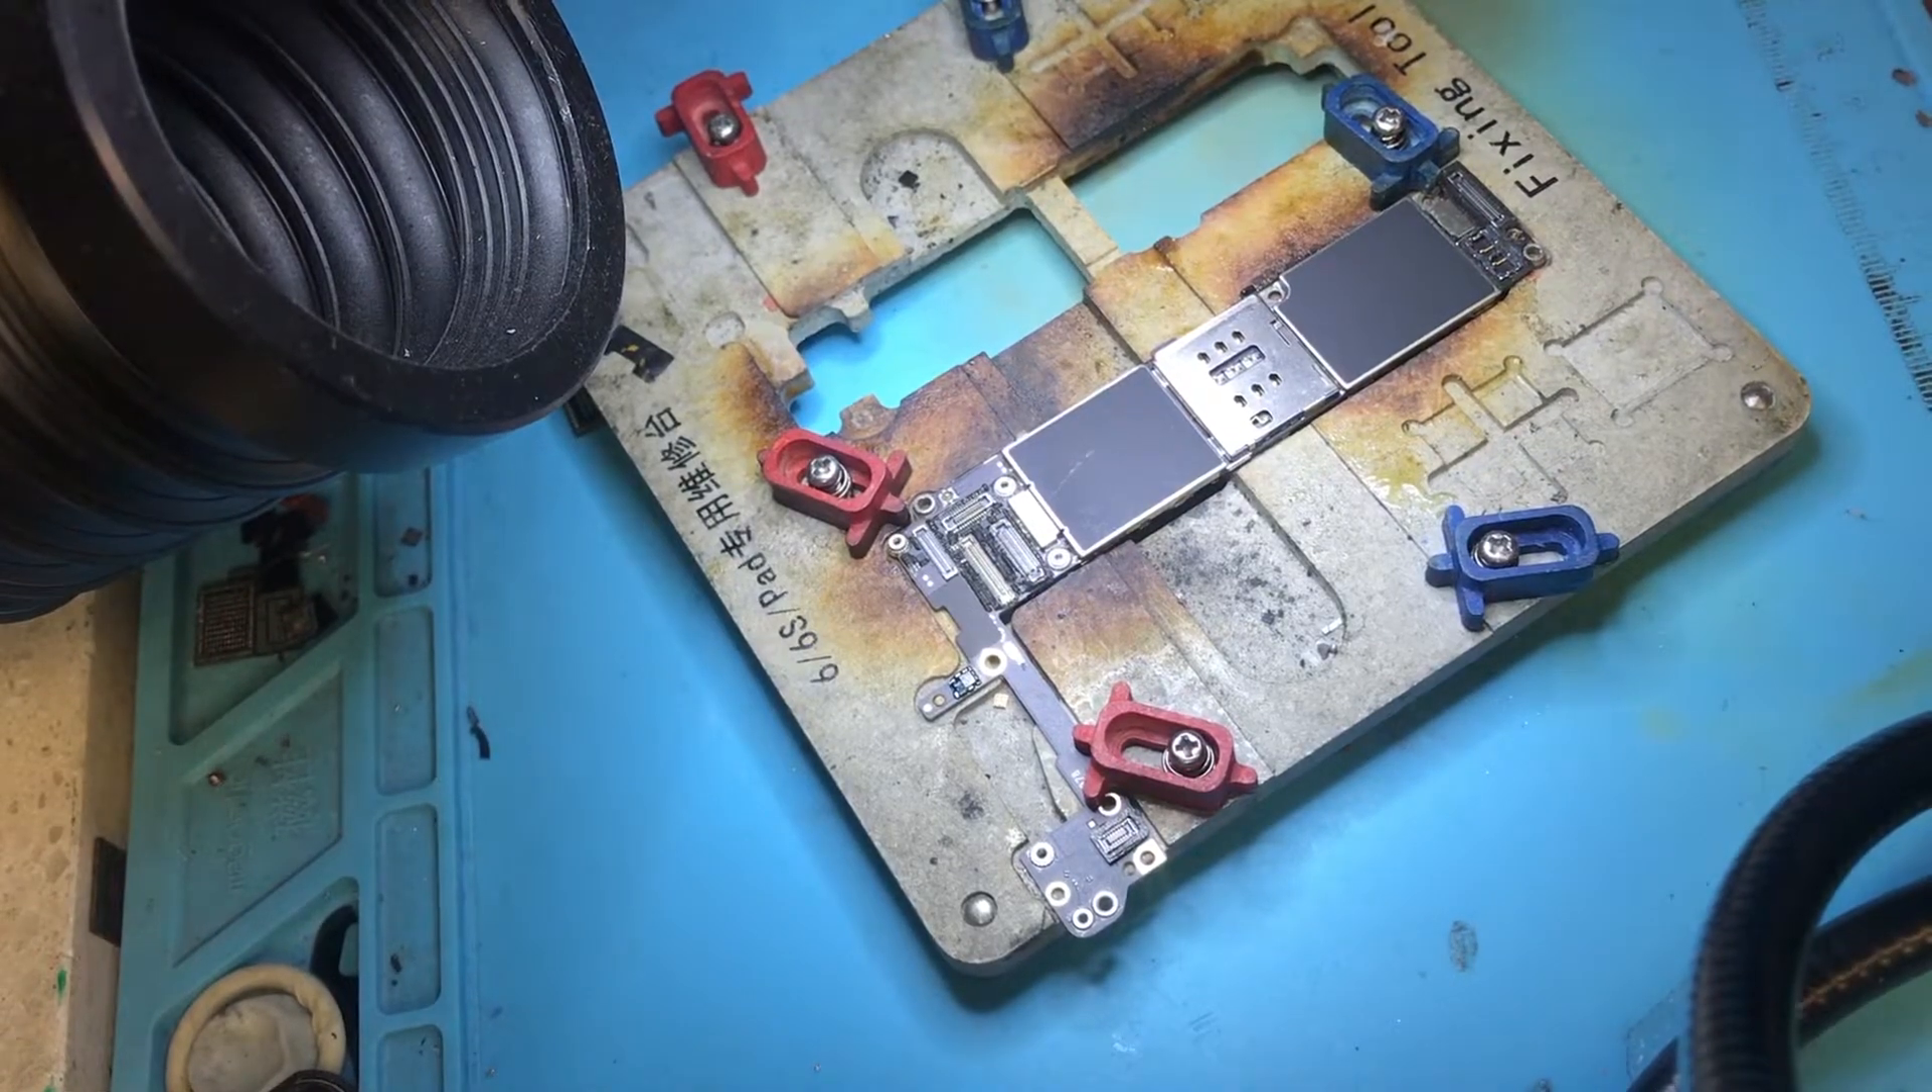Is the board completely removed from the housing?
Yes.